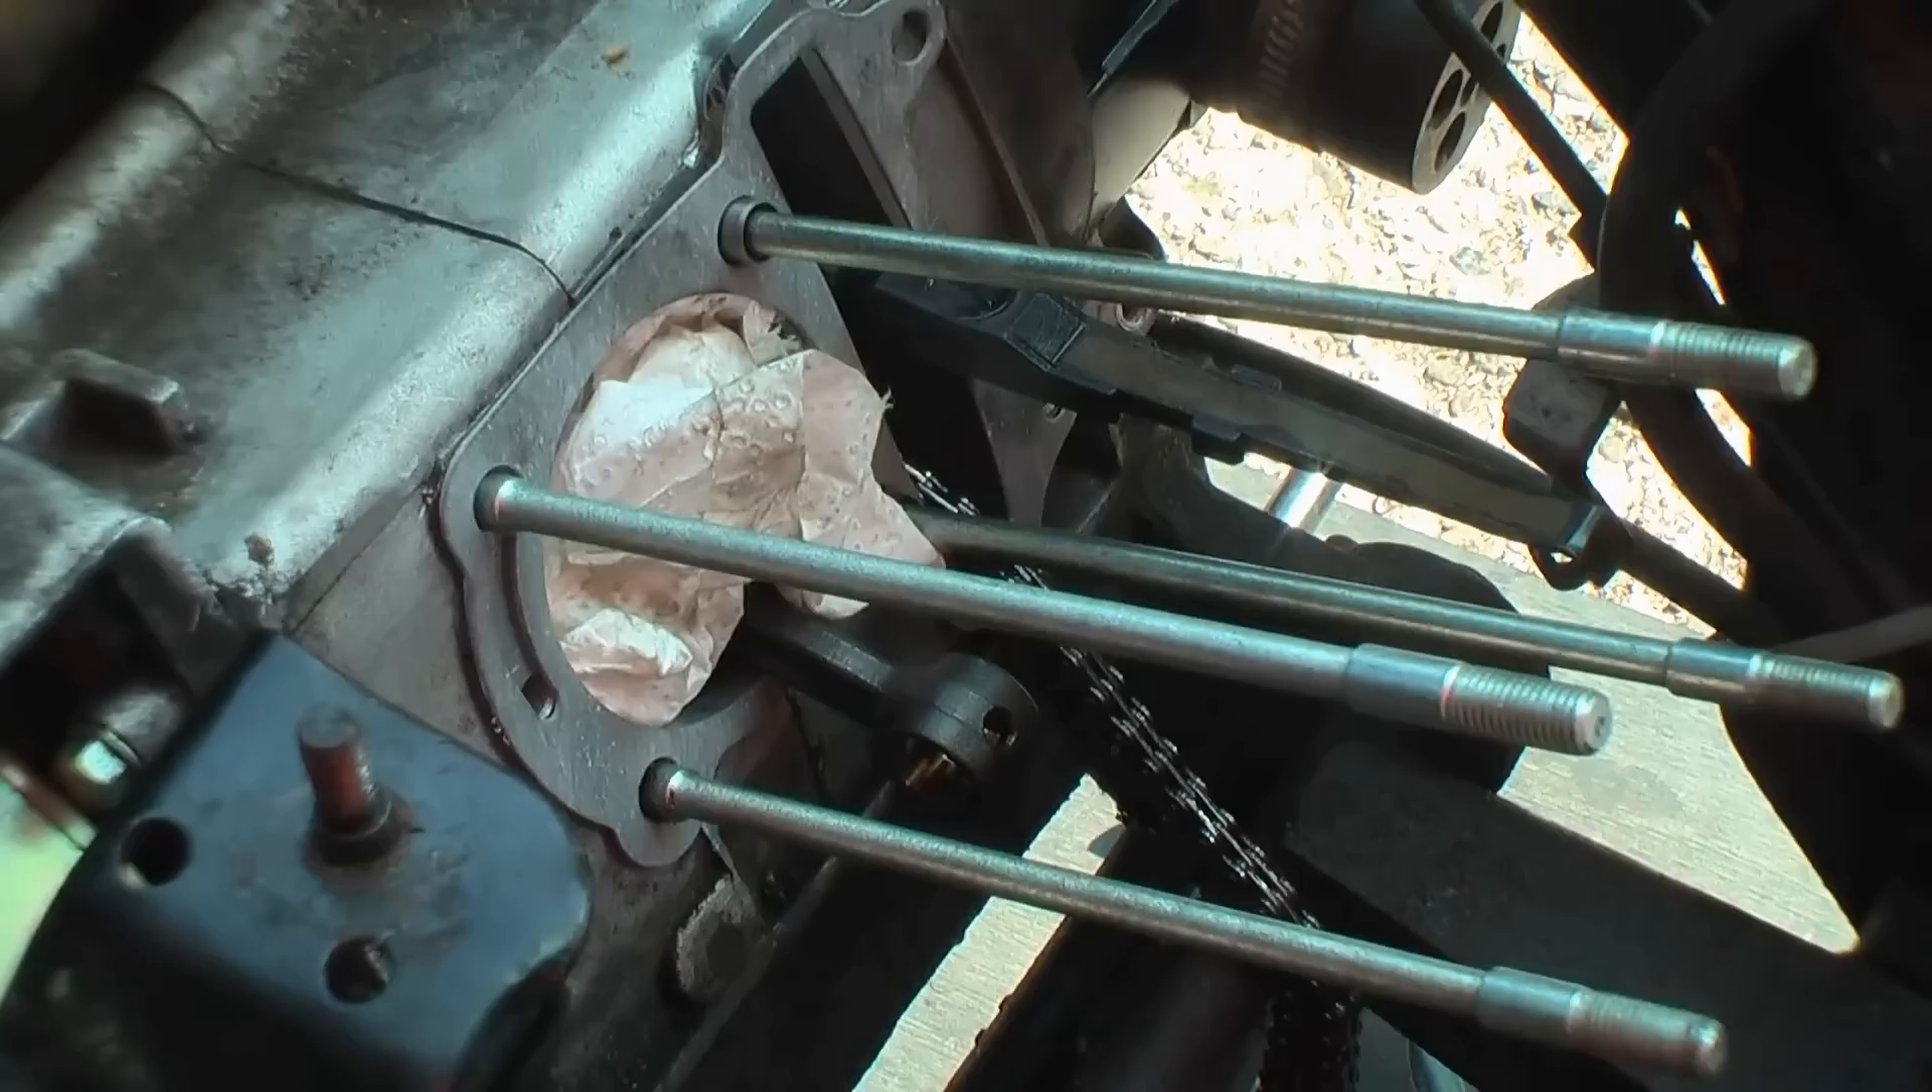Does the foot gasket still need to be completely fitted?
No.